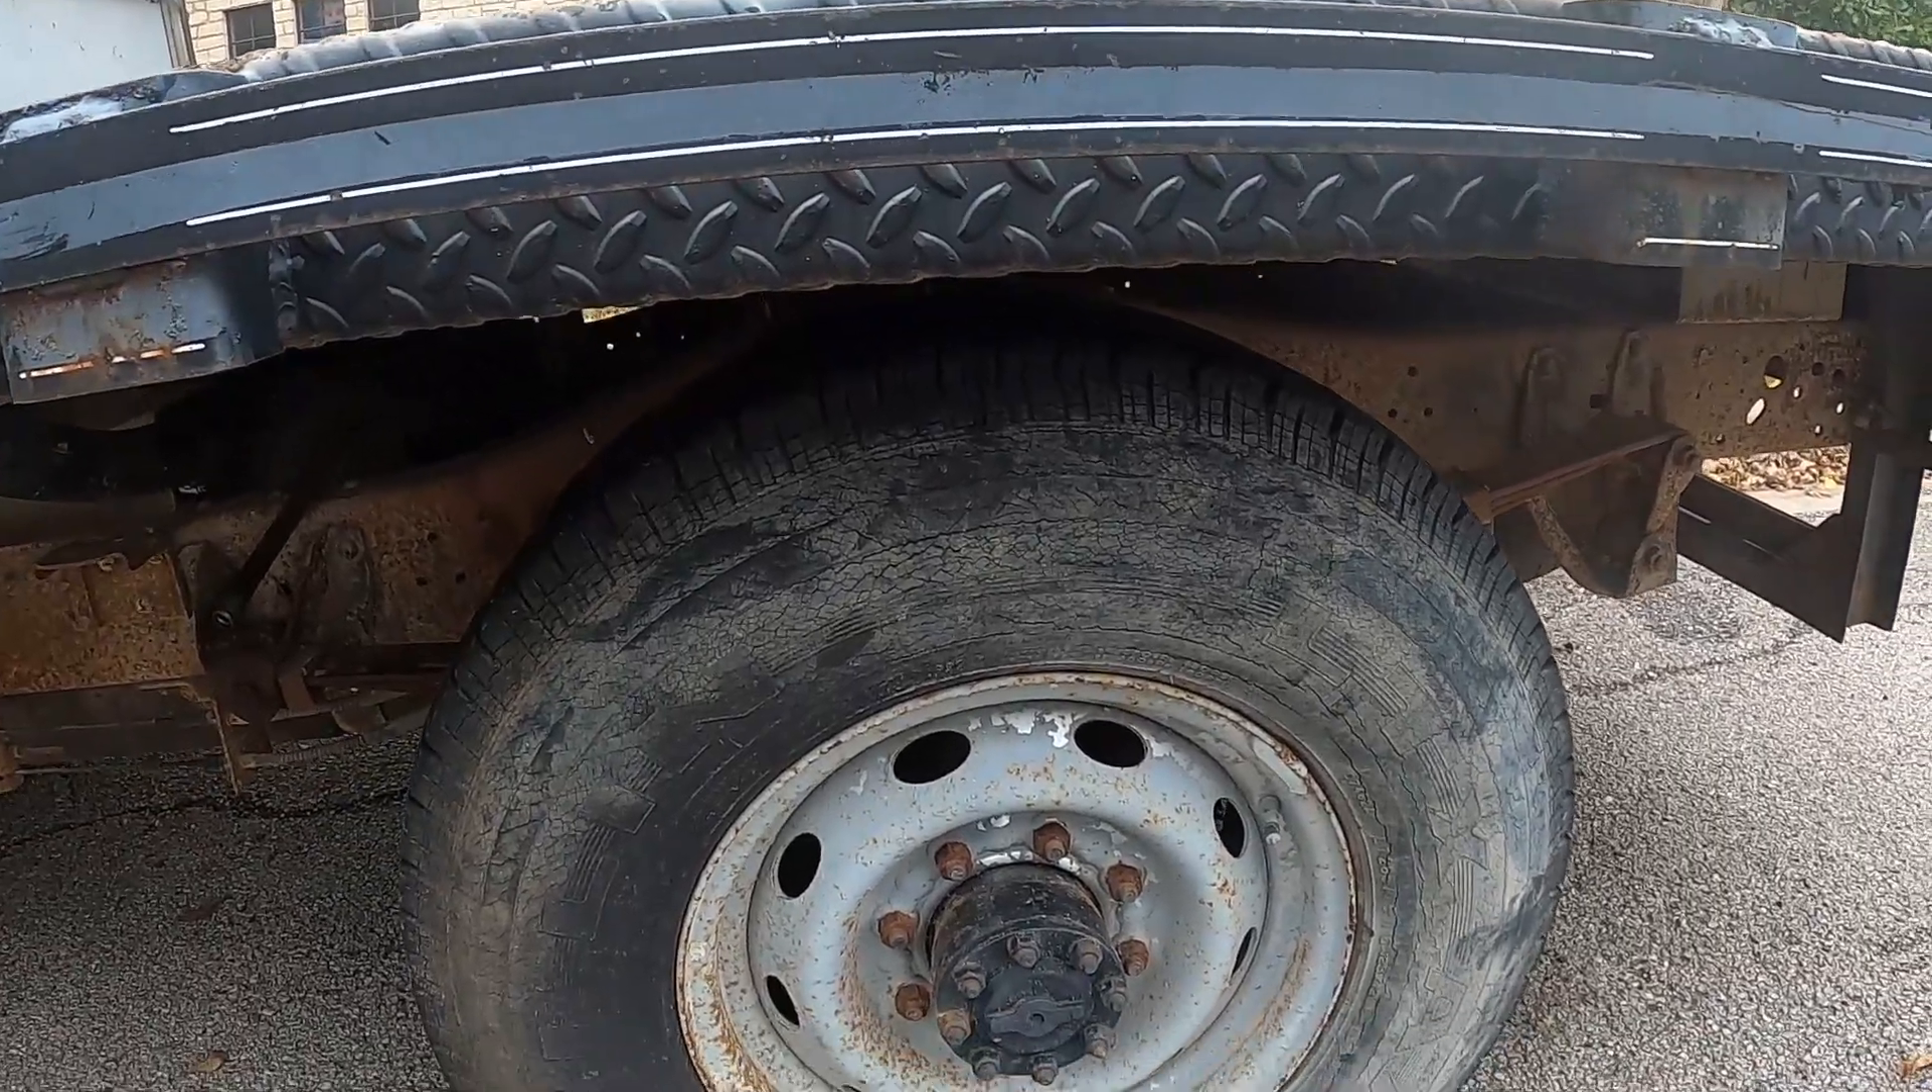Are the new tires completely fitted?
No.